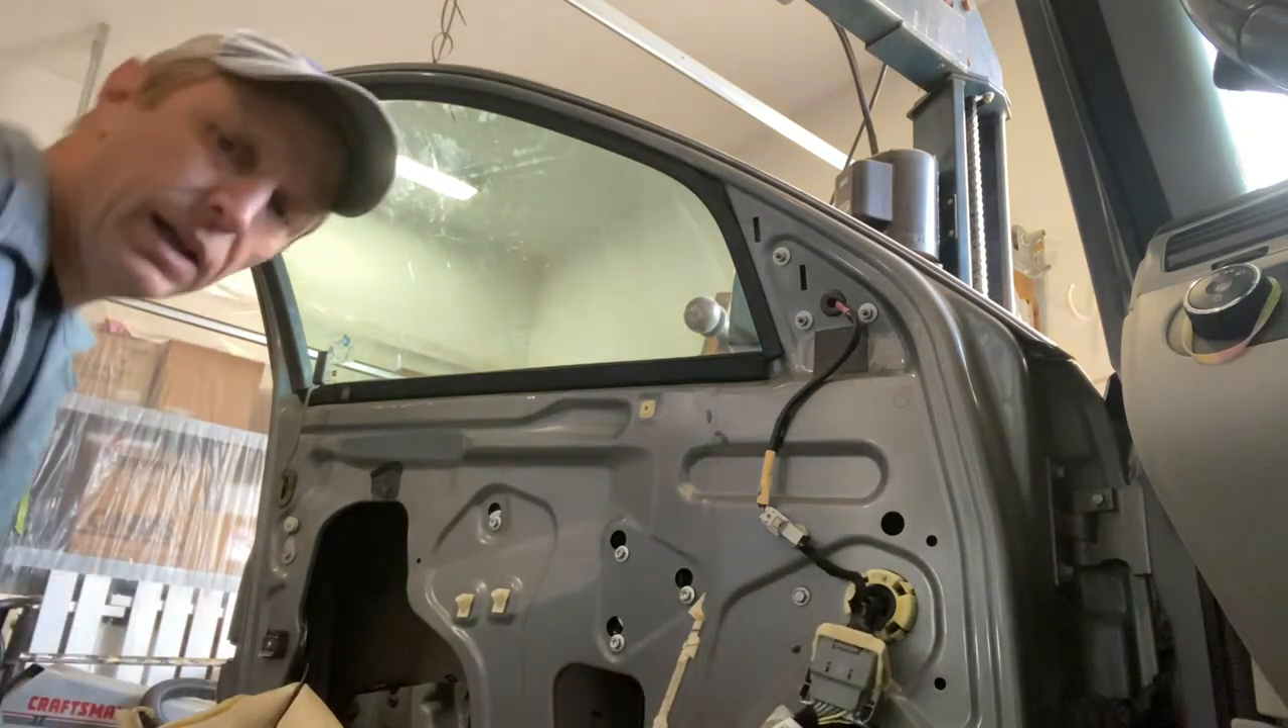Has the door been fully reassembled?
No.